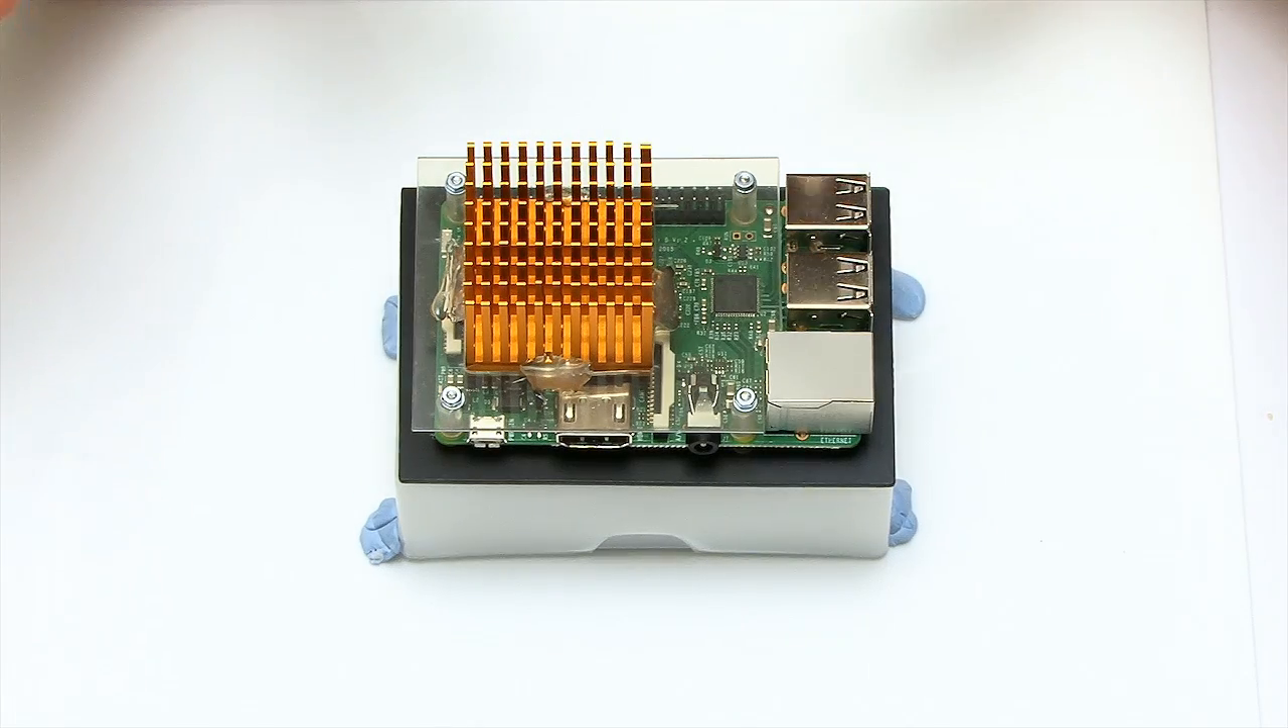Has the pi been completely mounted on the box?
Yes.